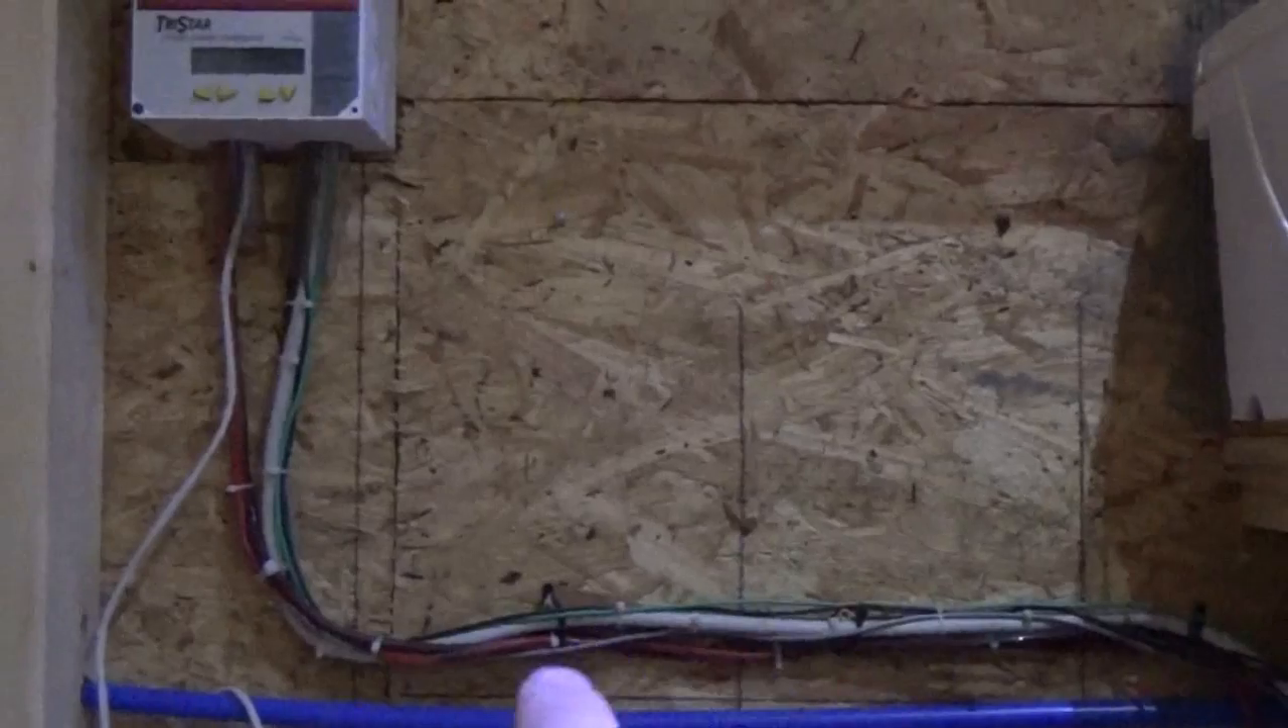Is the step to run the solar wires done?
Yes.